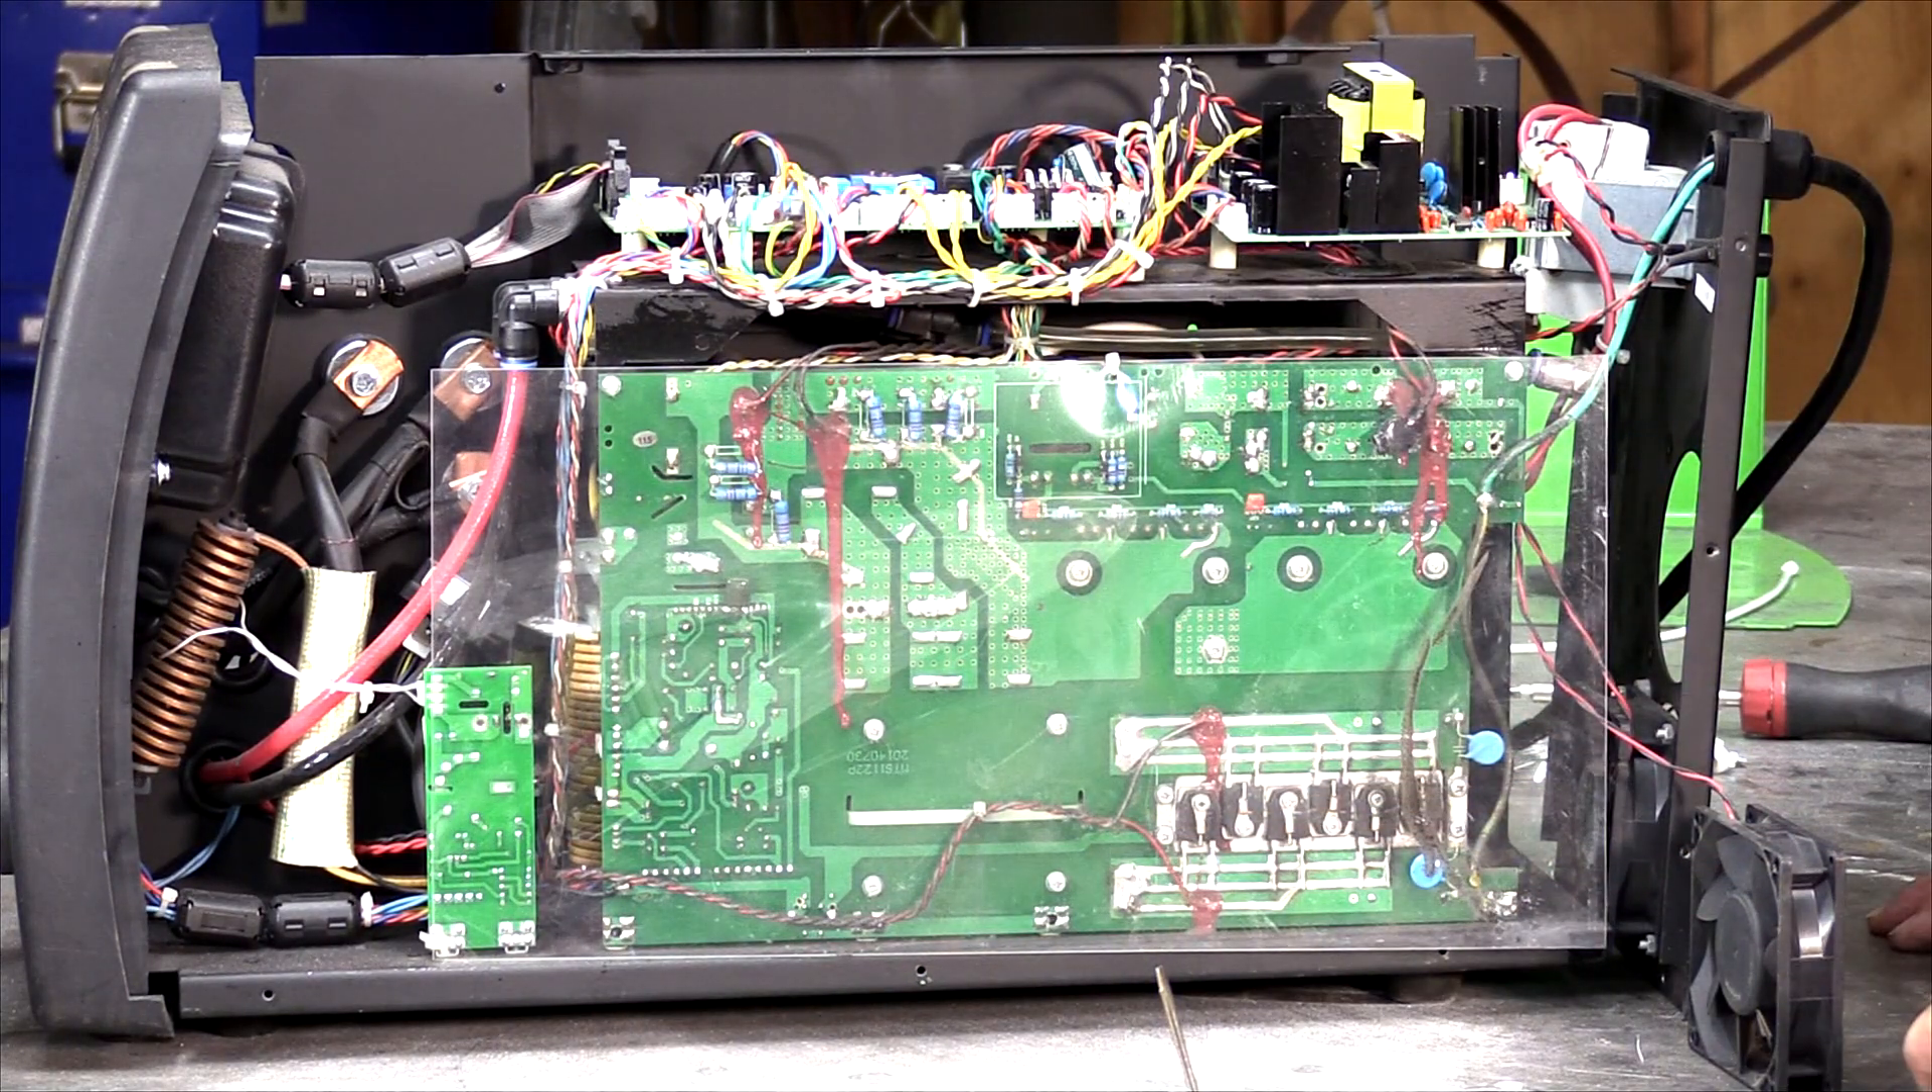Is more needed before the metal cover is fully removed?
No.